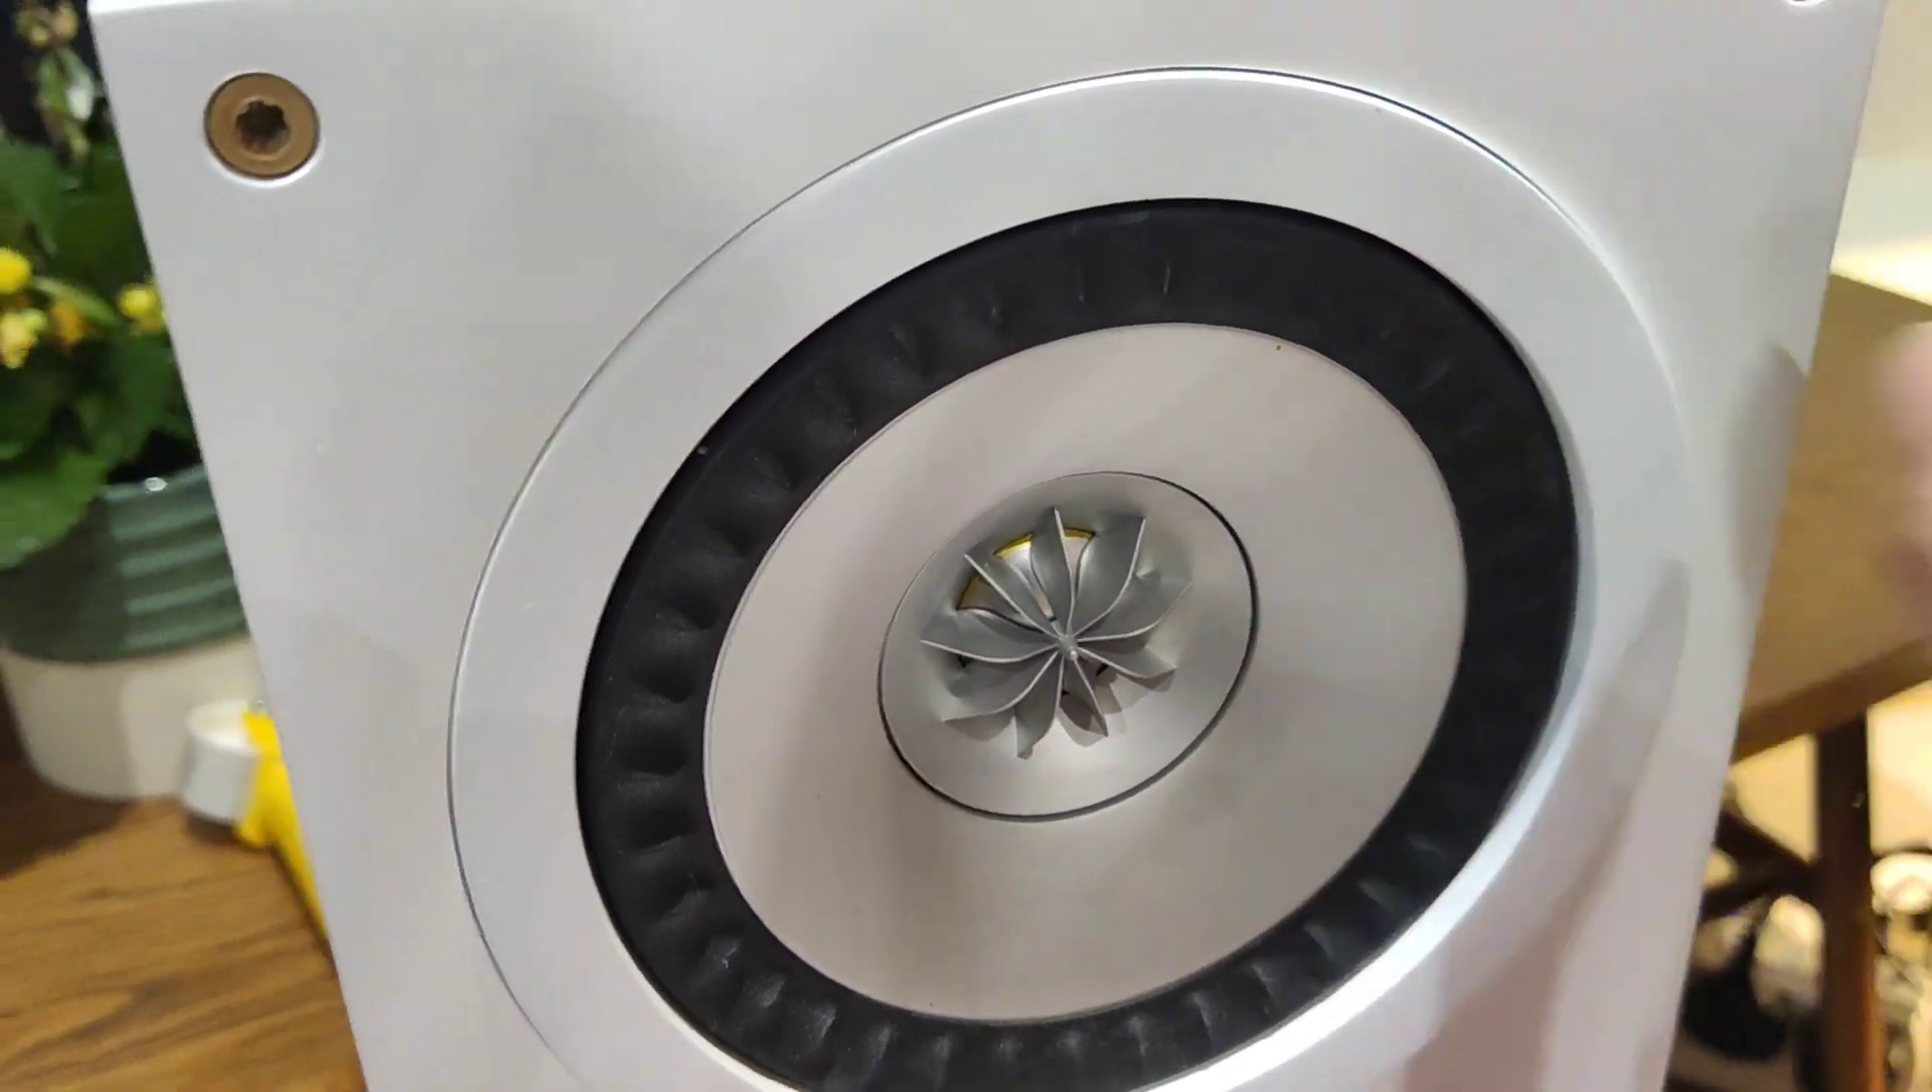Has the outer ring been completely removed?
No.